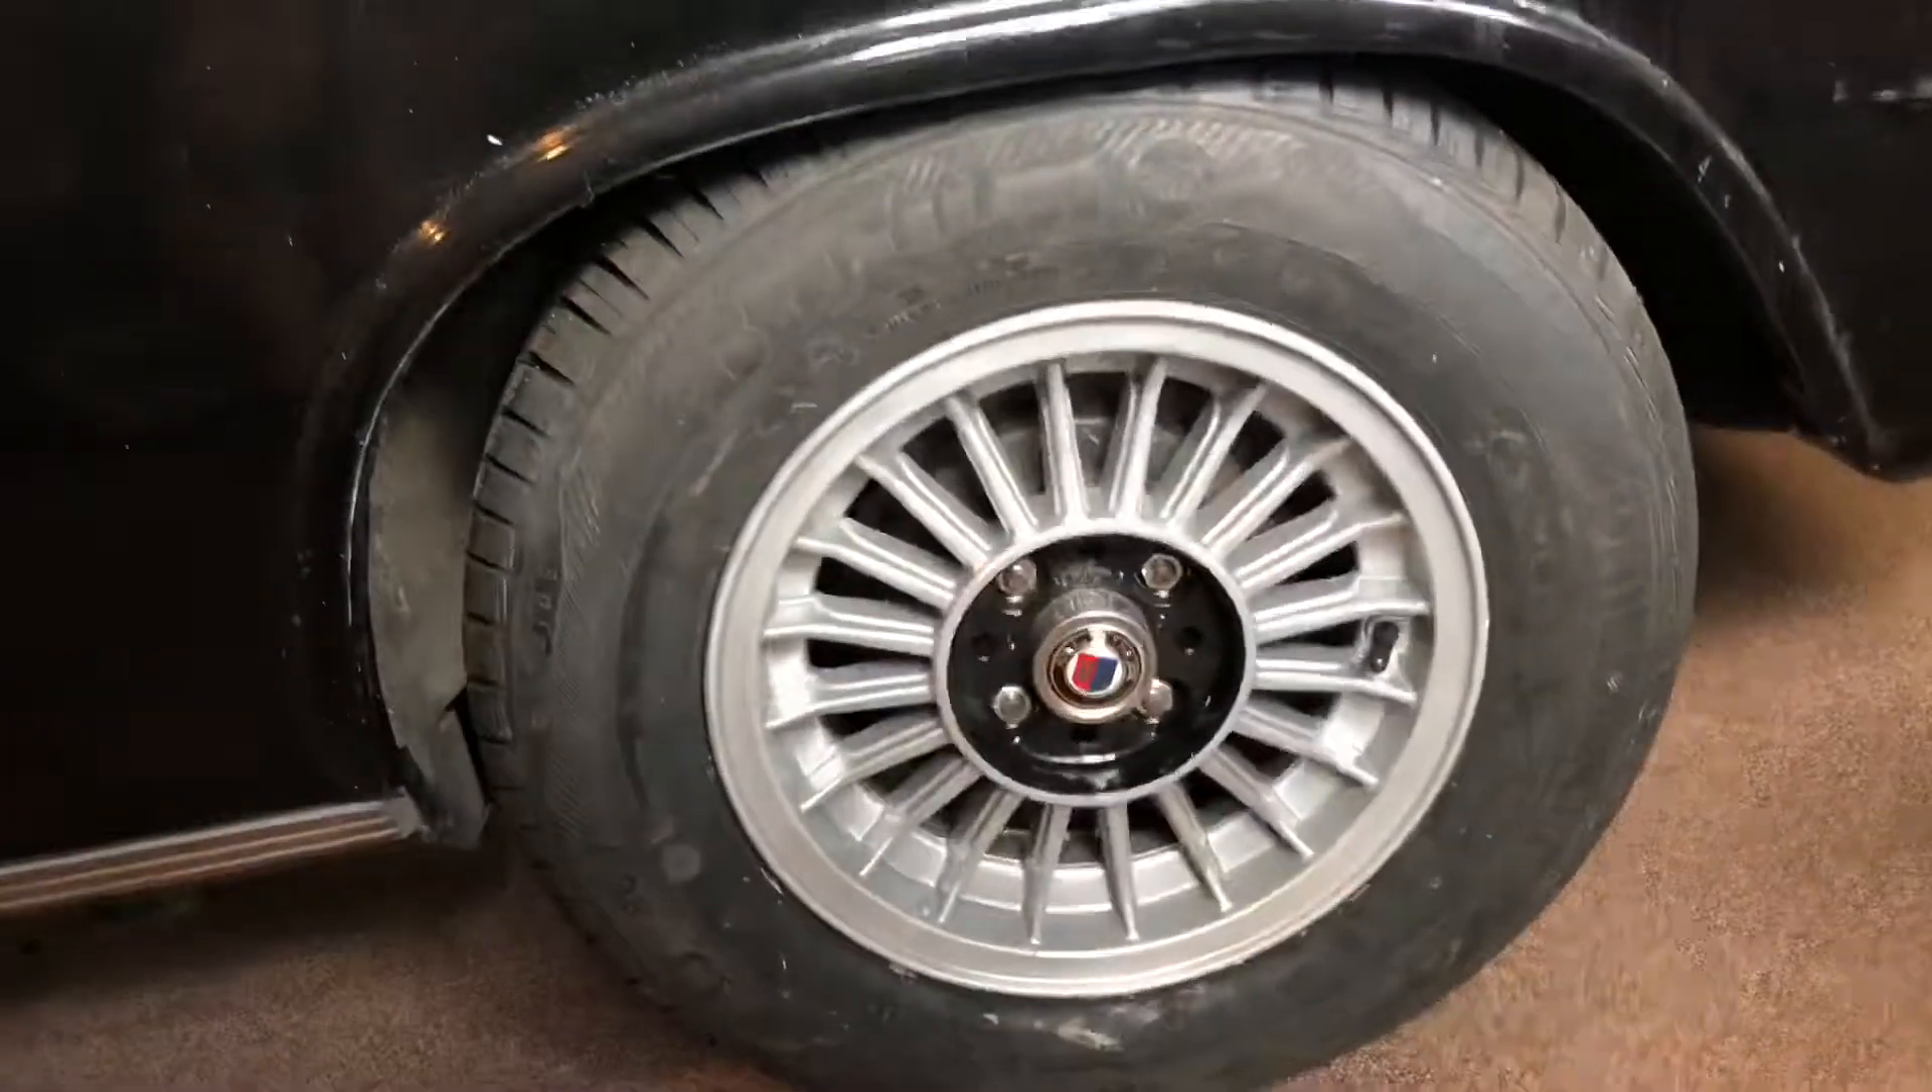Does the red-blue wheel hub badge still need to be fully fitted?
No.